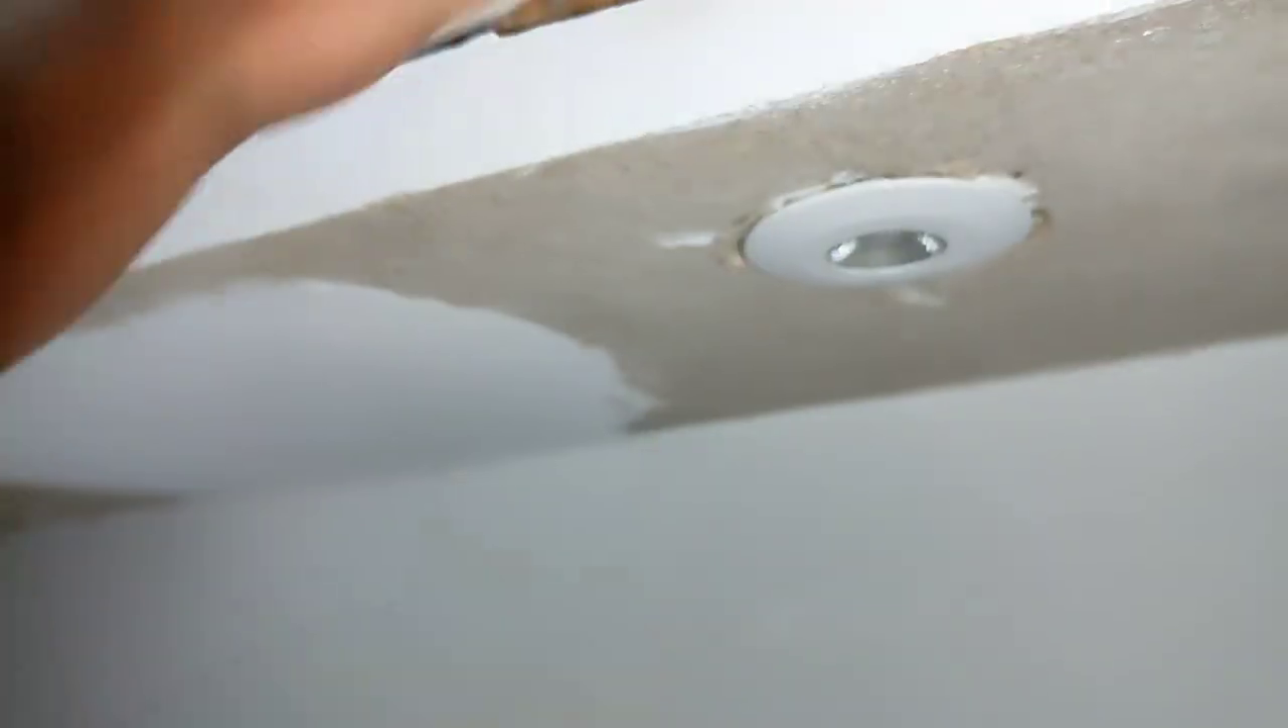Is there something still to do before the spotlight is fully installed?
No.